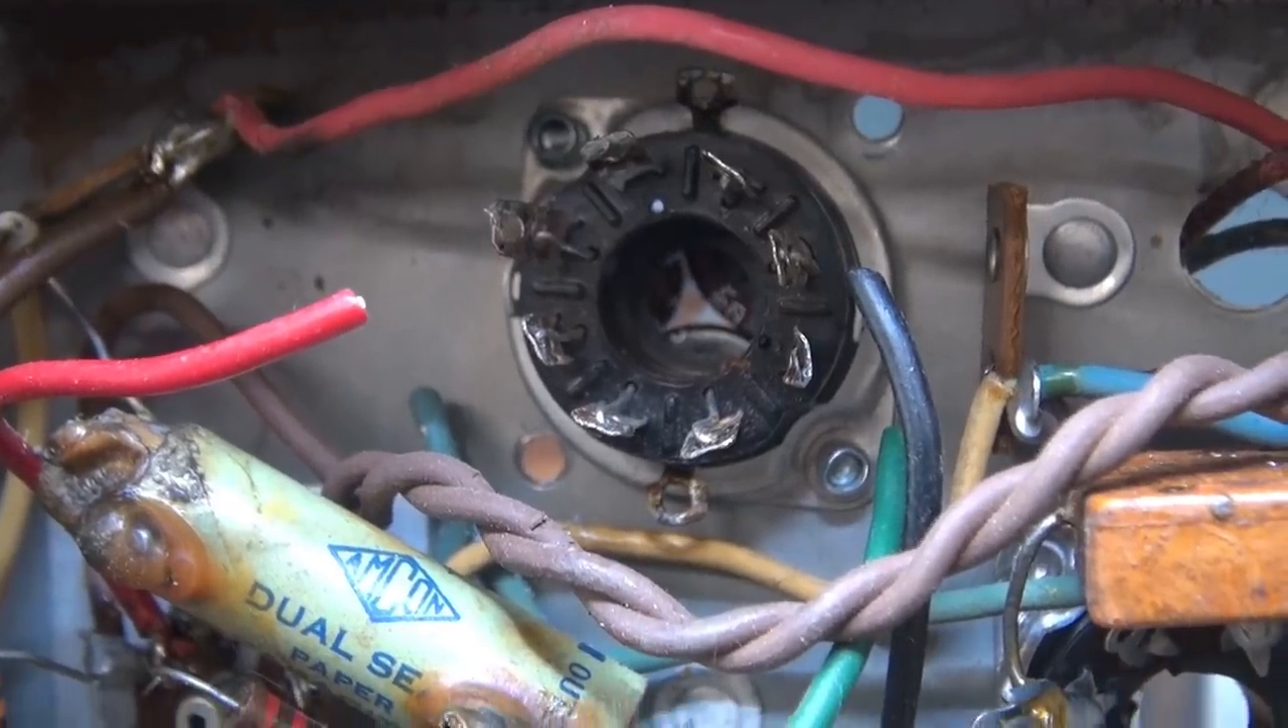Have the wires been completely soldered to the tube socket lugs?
No.